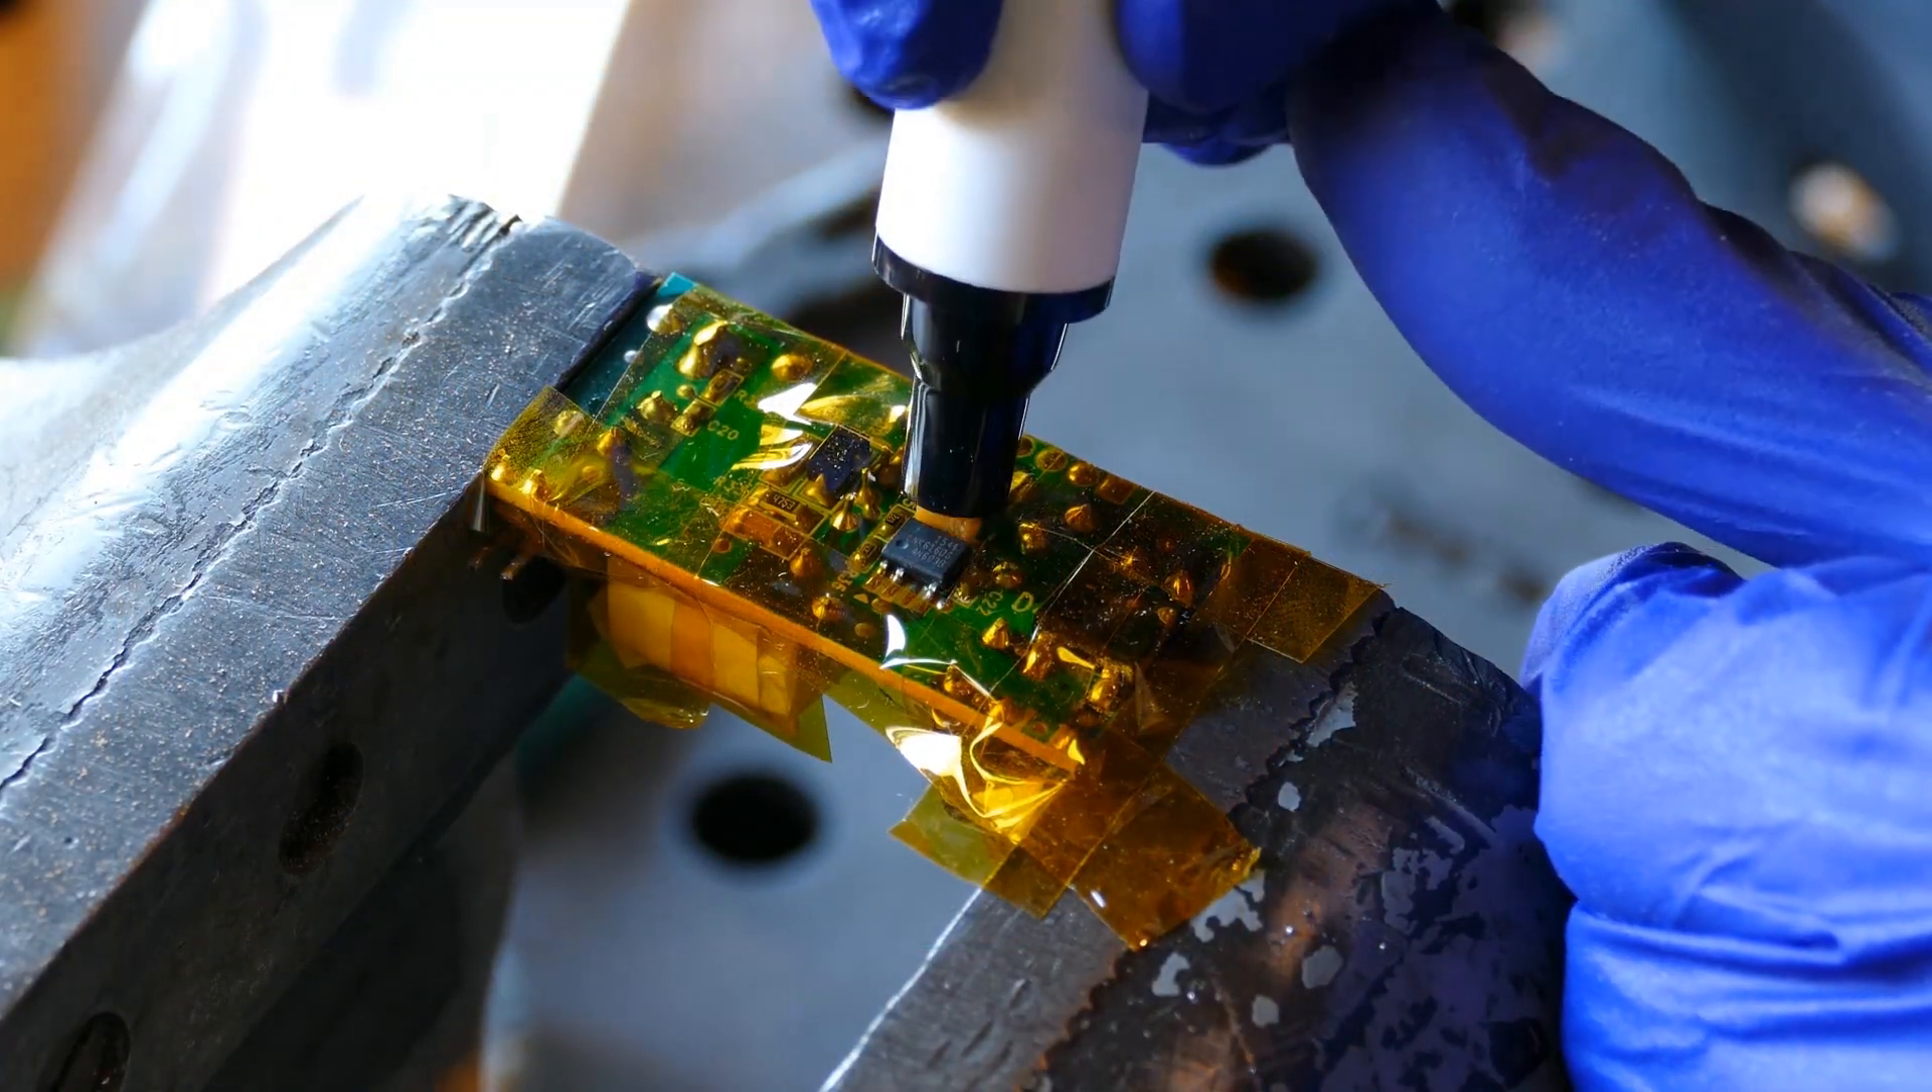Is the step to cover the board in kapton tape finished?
Yes.